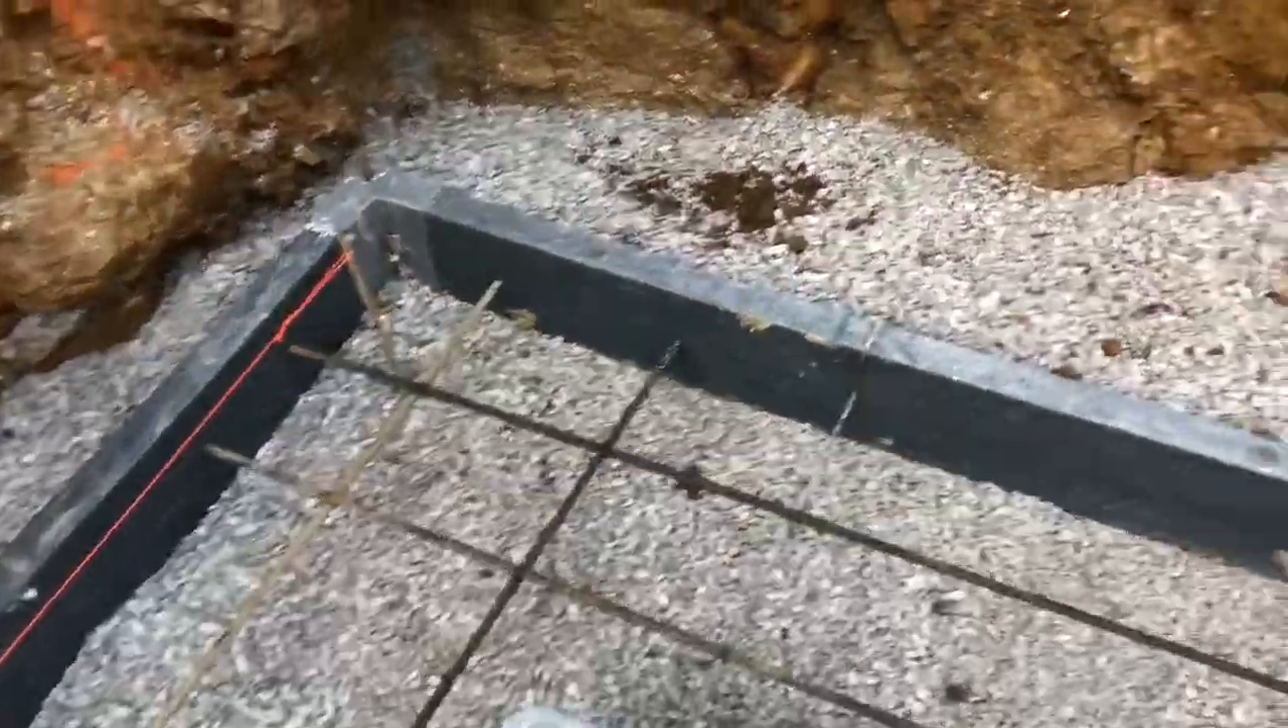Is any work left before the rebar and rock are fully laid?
No.